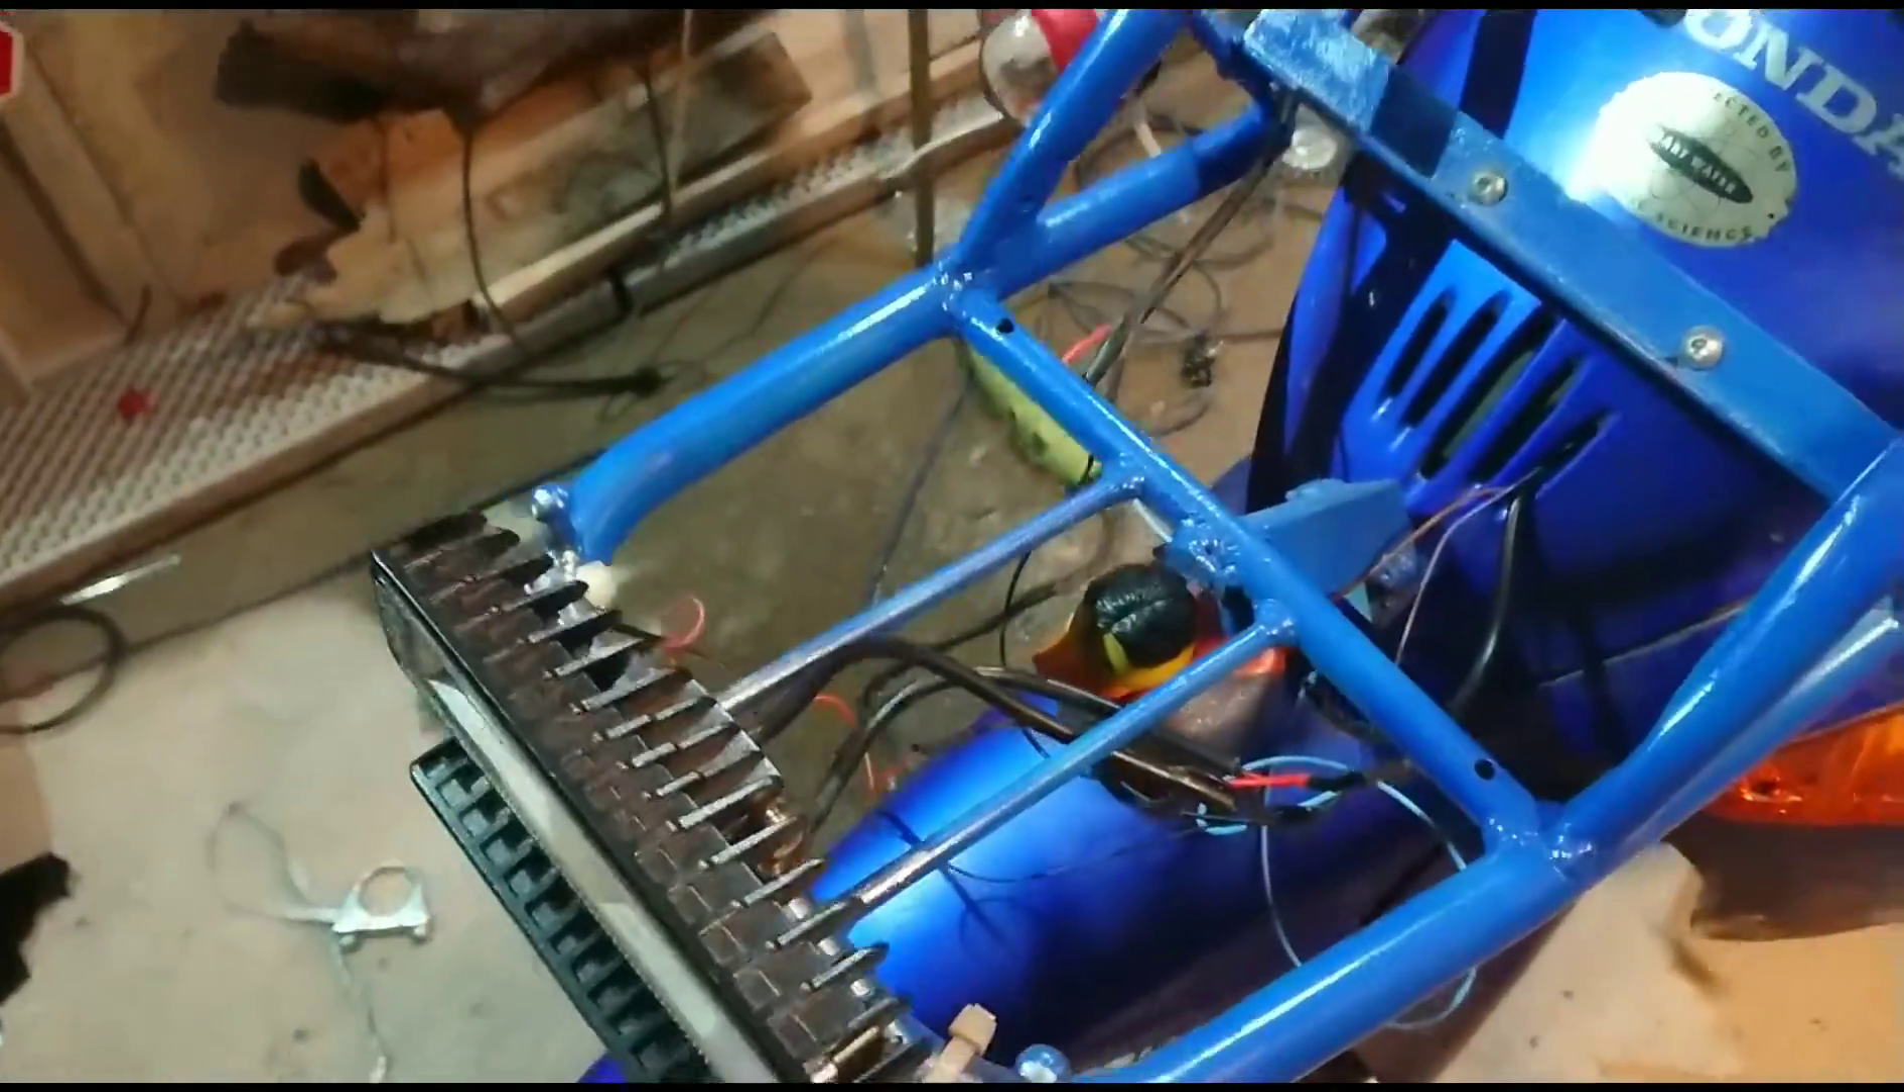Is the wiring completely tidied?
No.